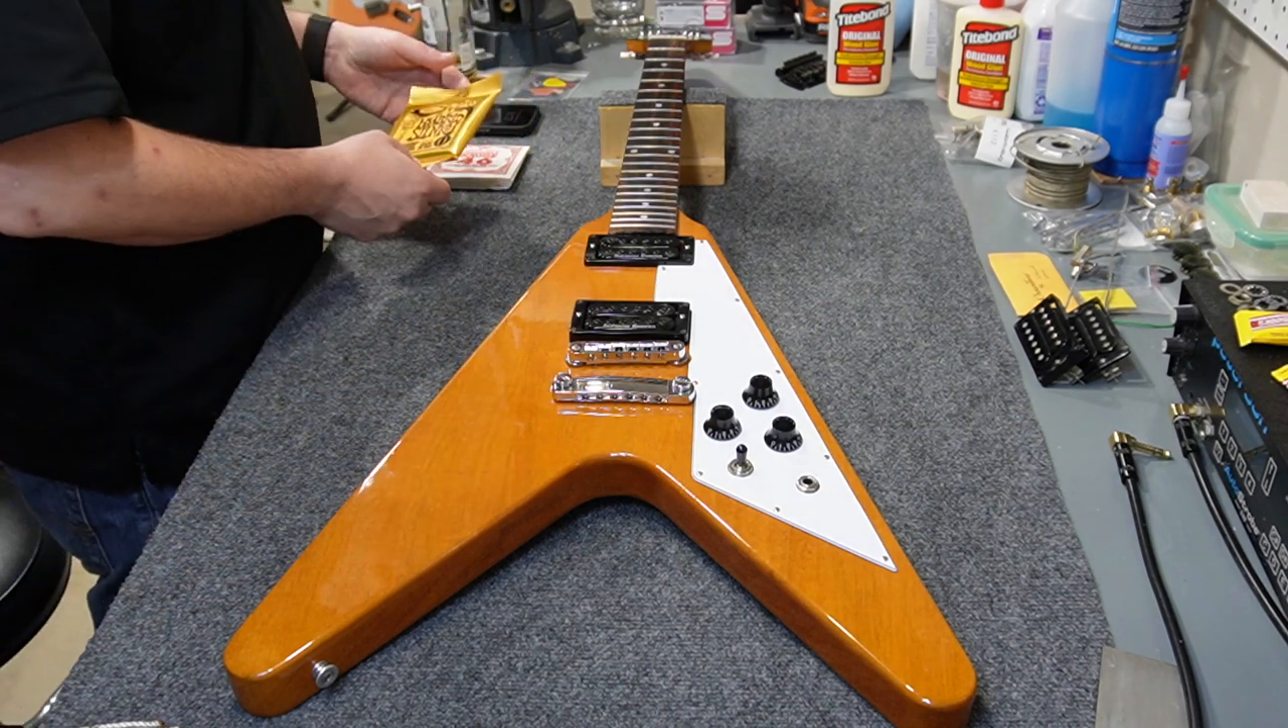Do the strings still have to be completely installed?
Yes.